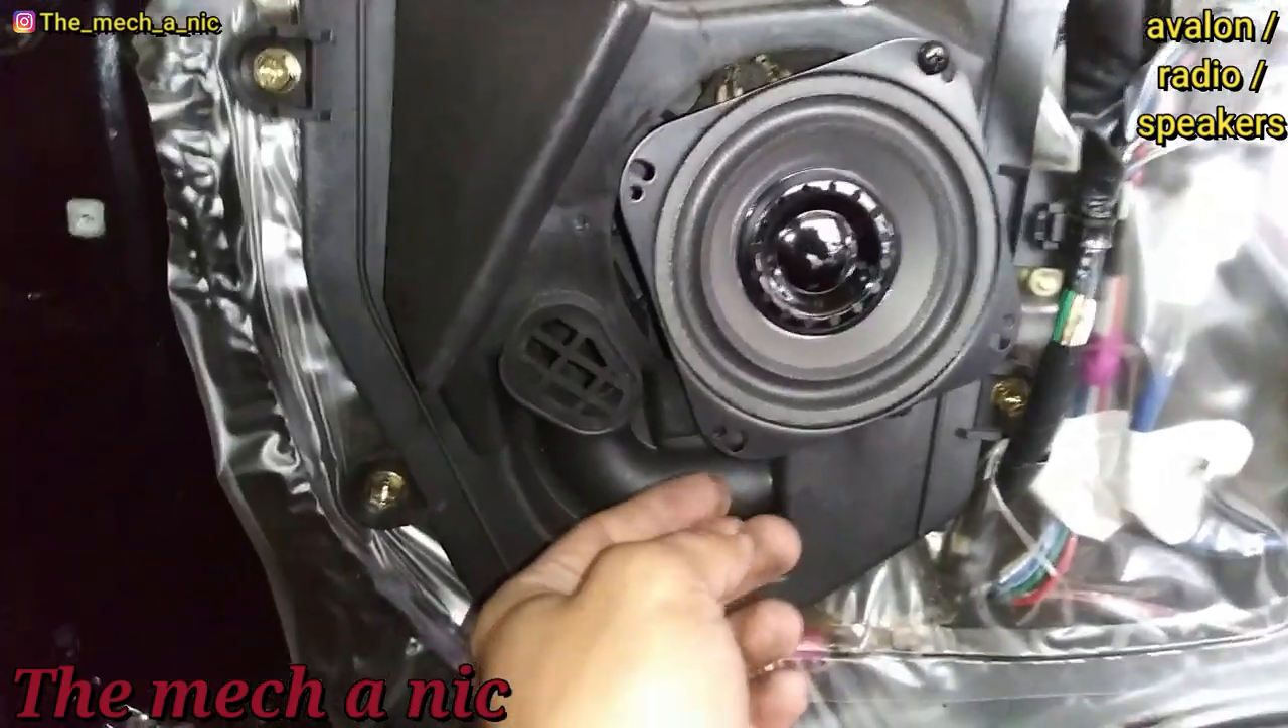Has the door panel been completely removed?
Yes.